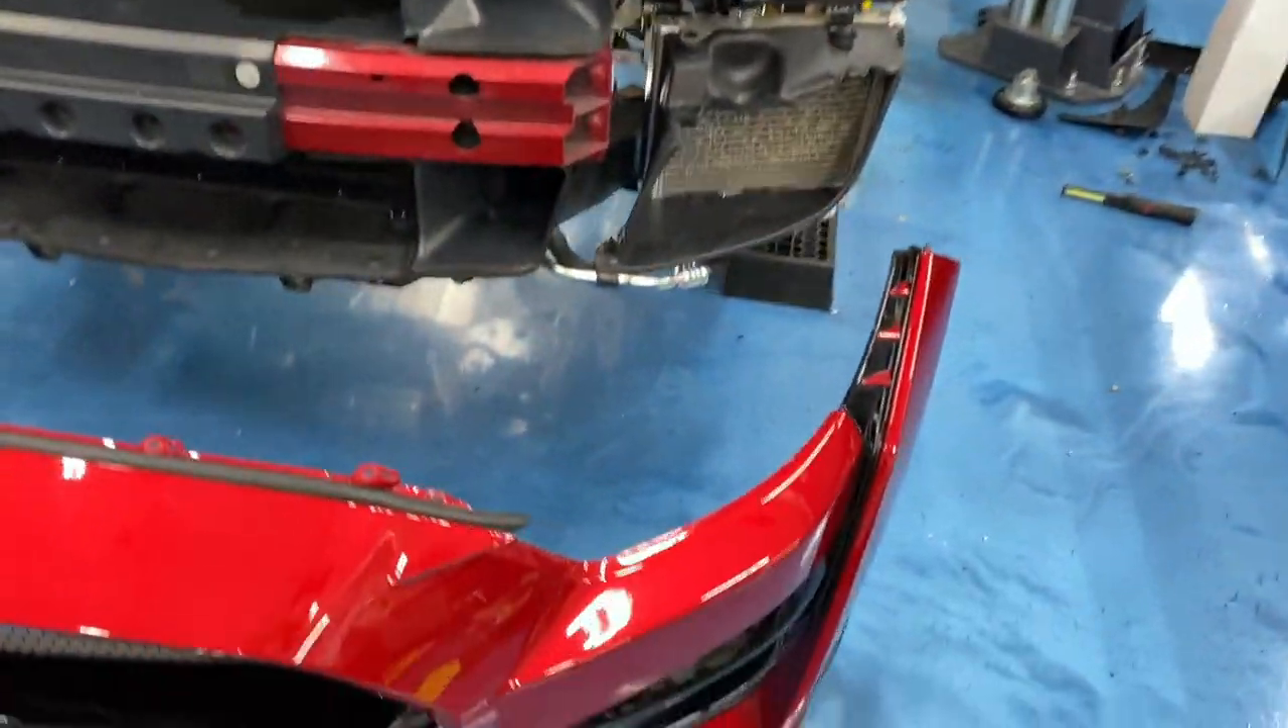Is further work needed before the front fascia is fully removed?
No.